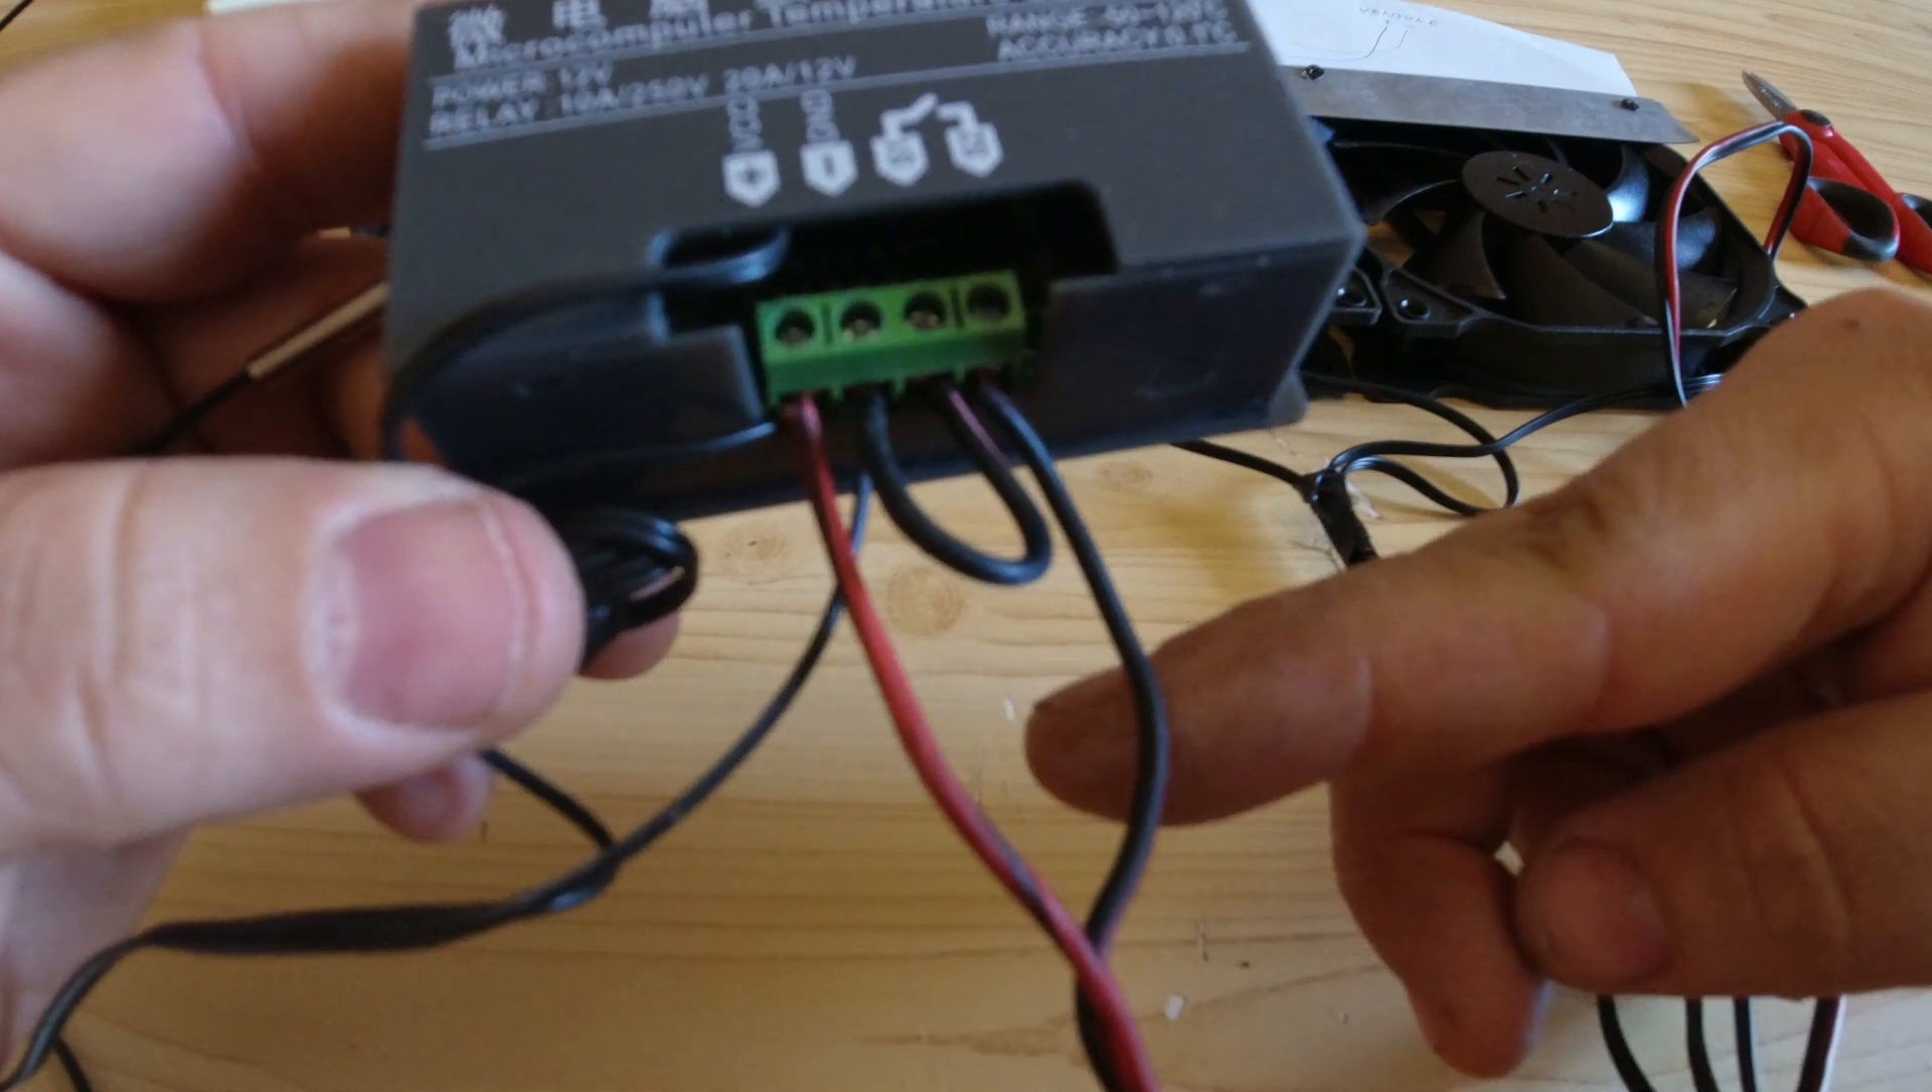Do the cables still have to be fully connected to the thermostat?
No.